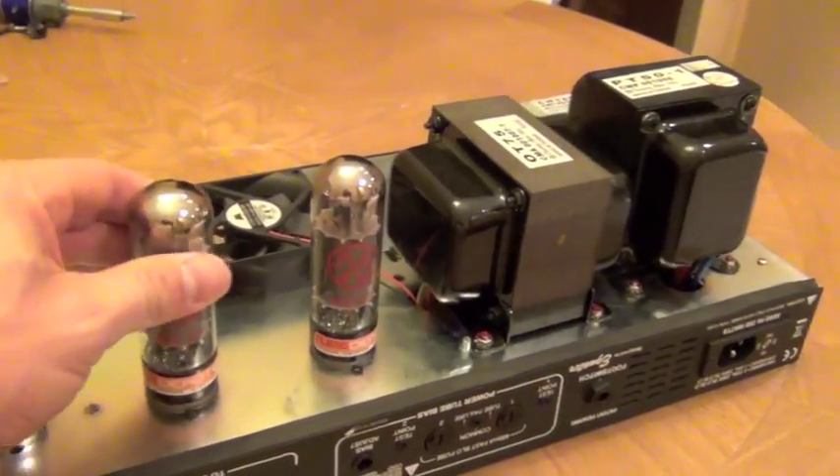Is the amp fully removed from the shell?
Yes.